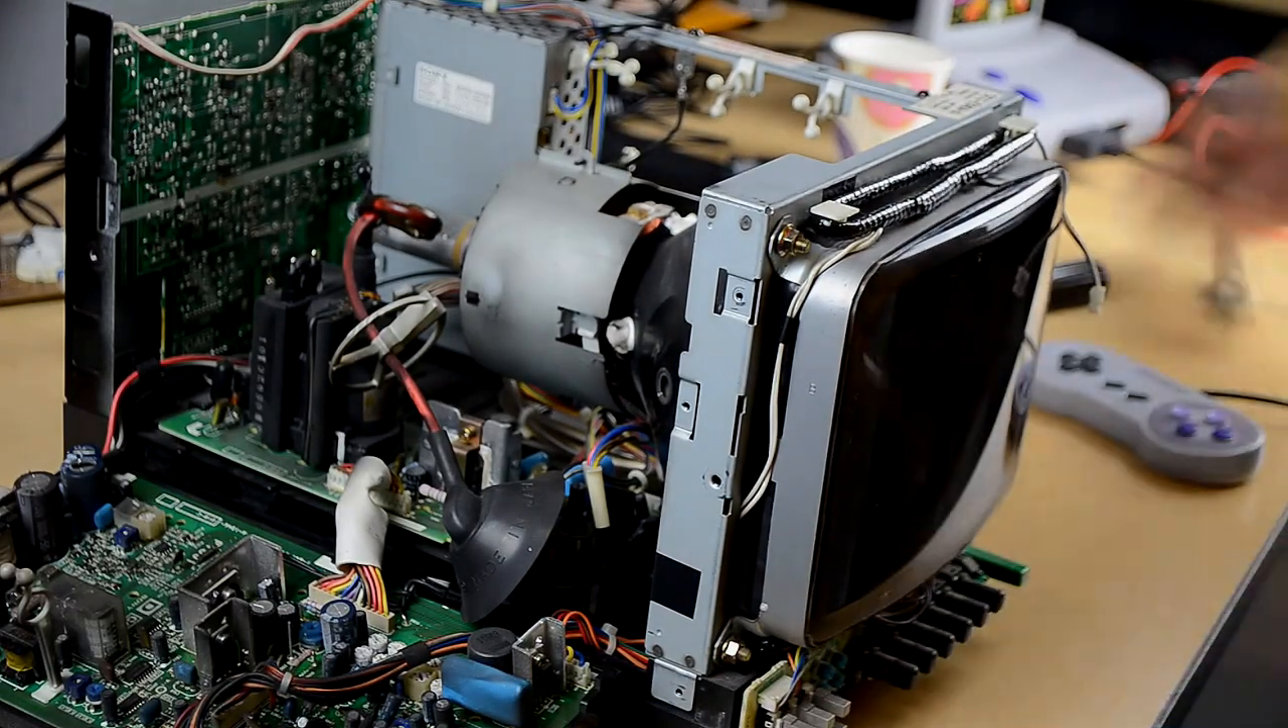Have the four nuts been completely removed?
No.